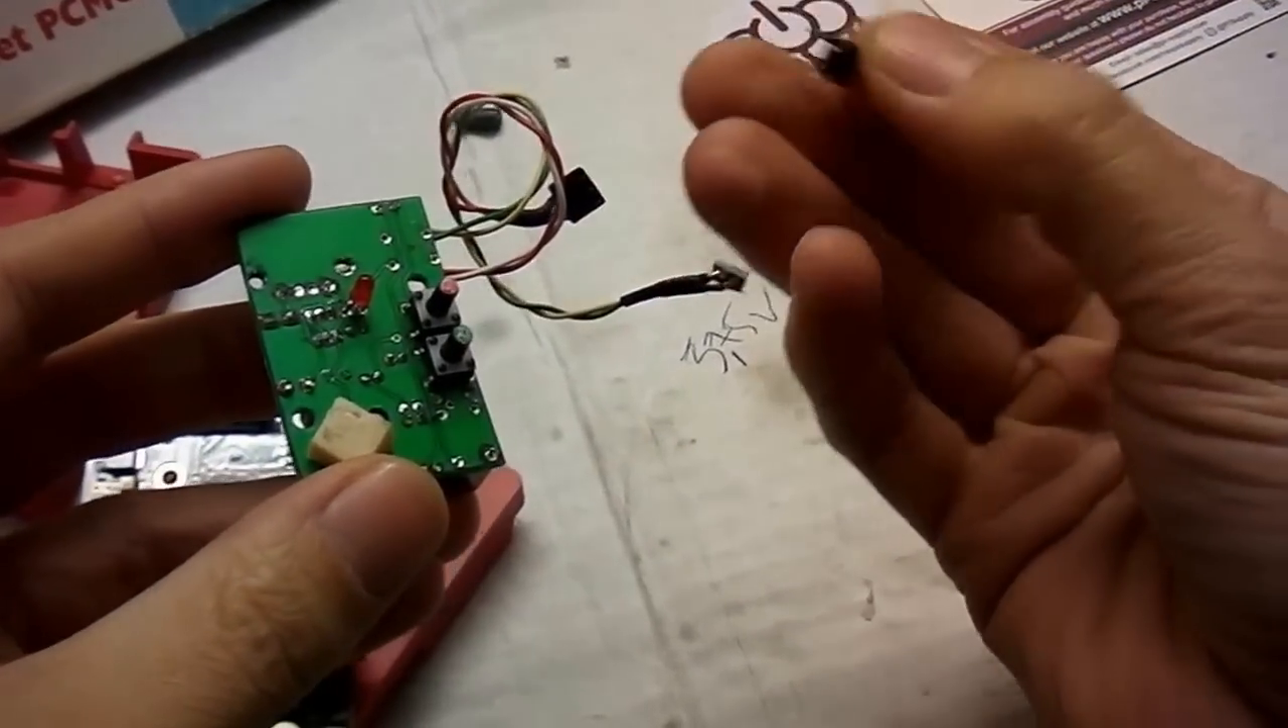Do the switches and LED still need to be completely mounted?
No.